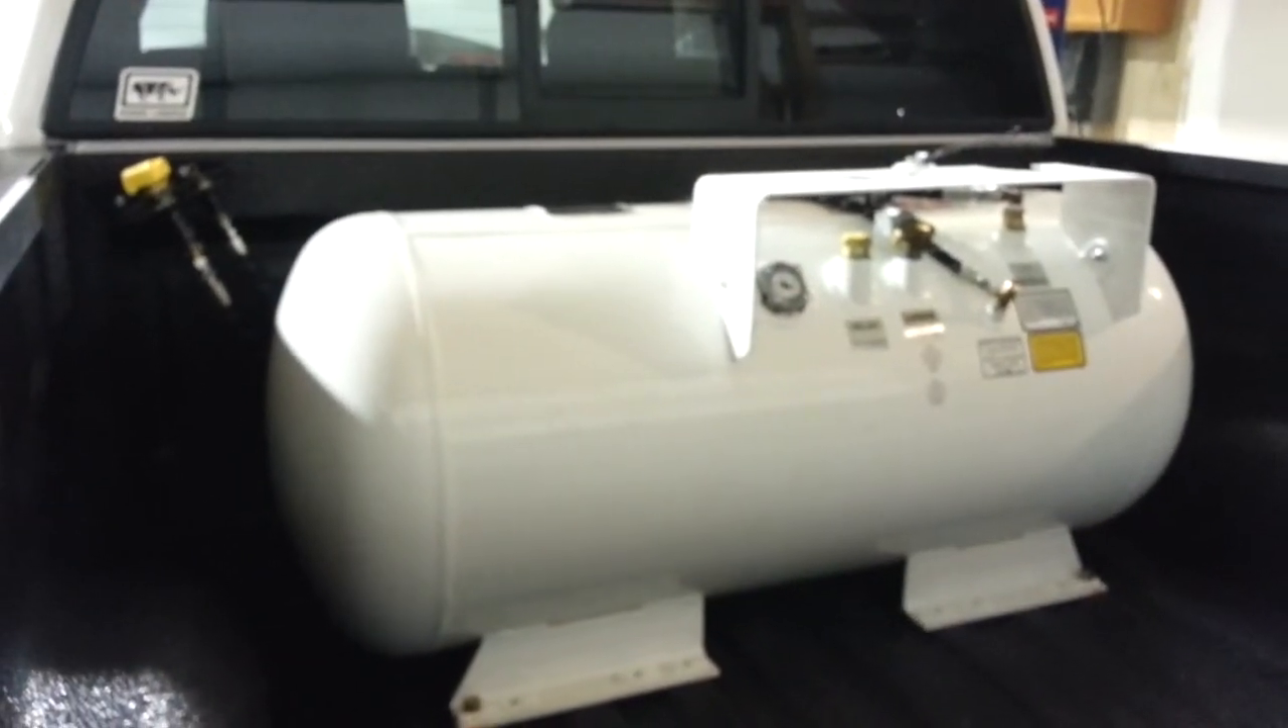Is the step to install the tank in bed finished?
Yes.